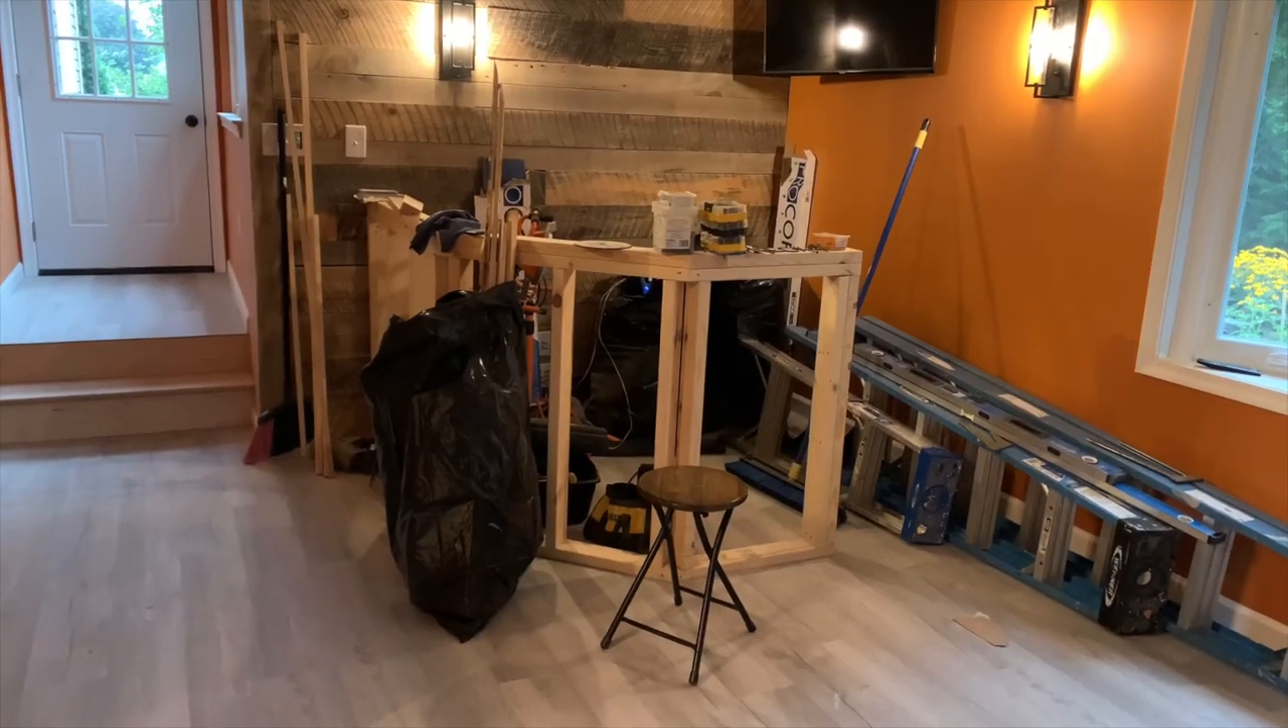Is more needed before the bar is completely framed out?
No.